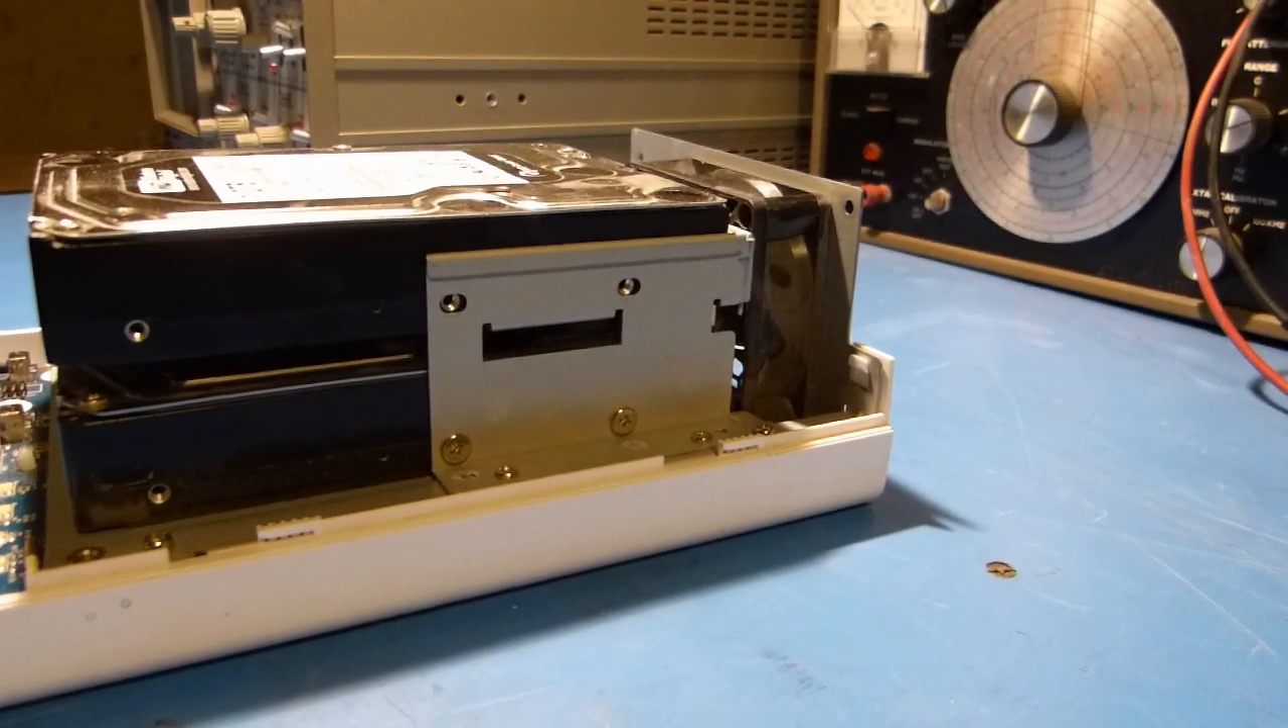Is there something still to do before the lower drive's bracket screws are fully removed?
Yes.